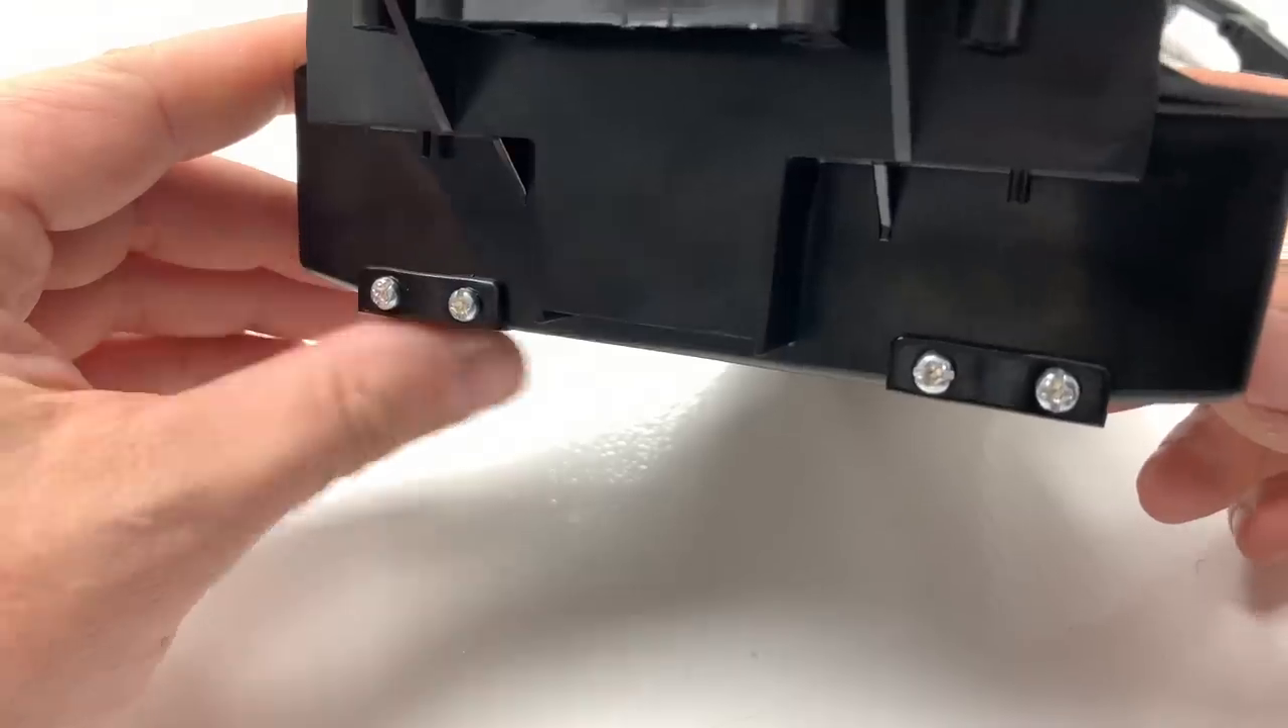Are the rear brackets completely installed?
Yes.